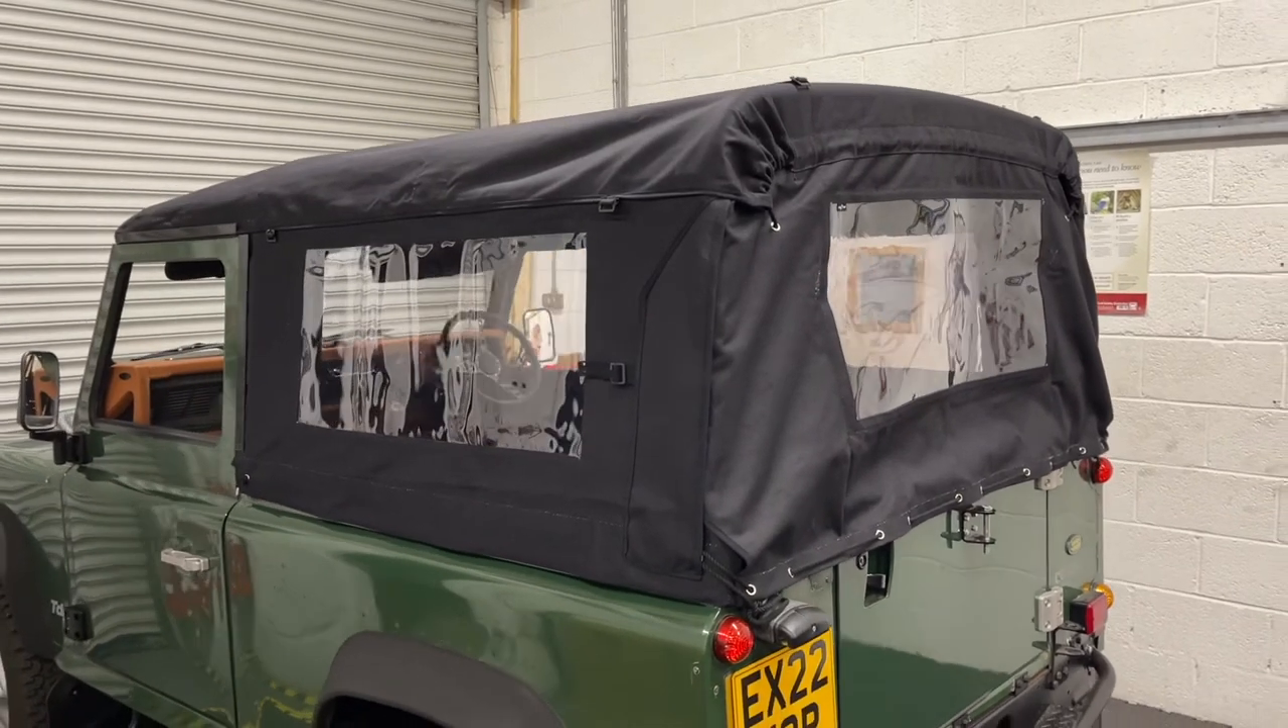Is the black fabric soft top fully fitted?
Yes.